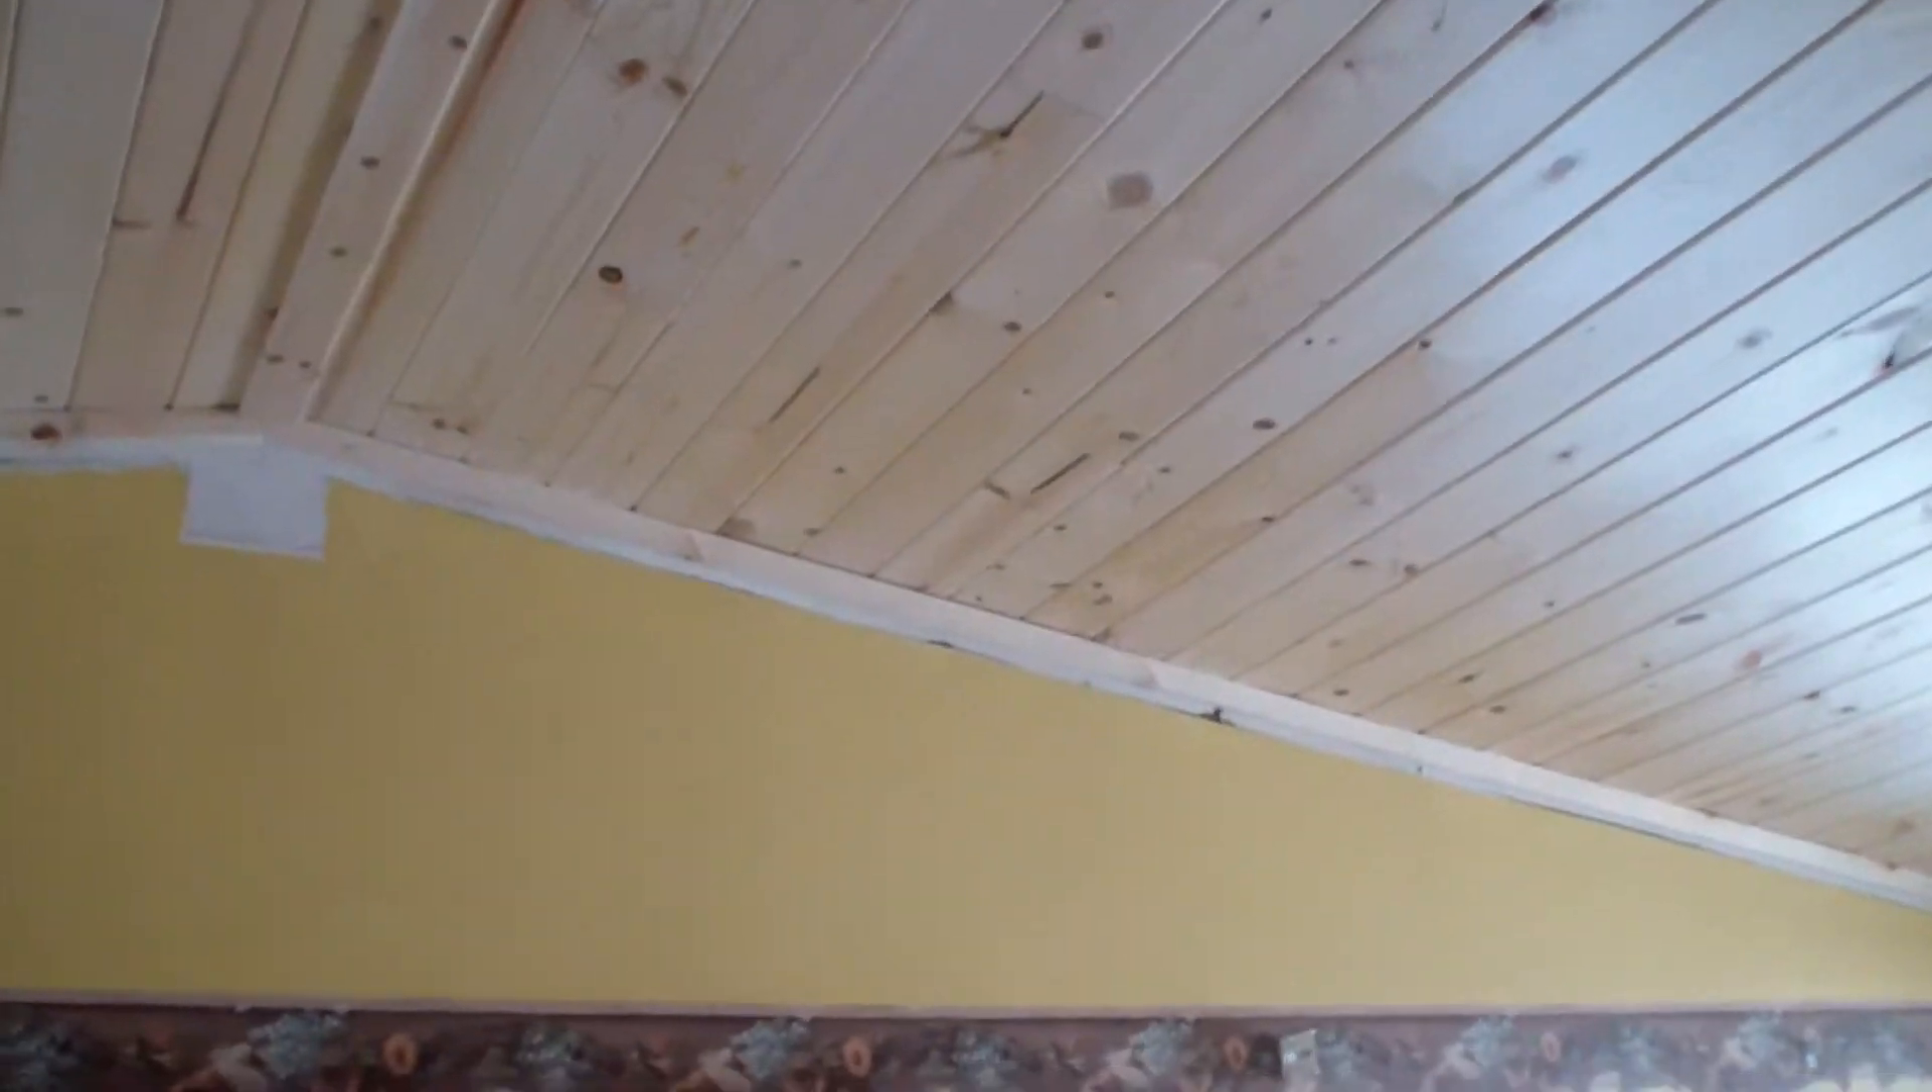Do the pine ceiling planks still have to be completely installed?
No.